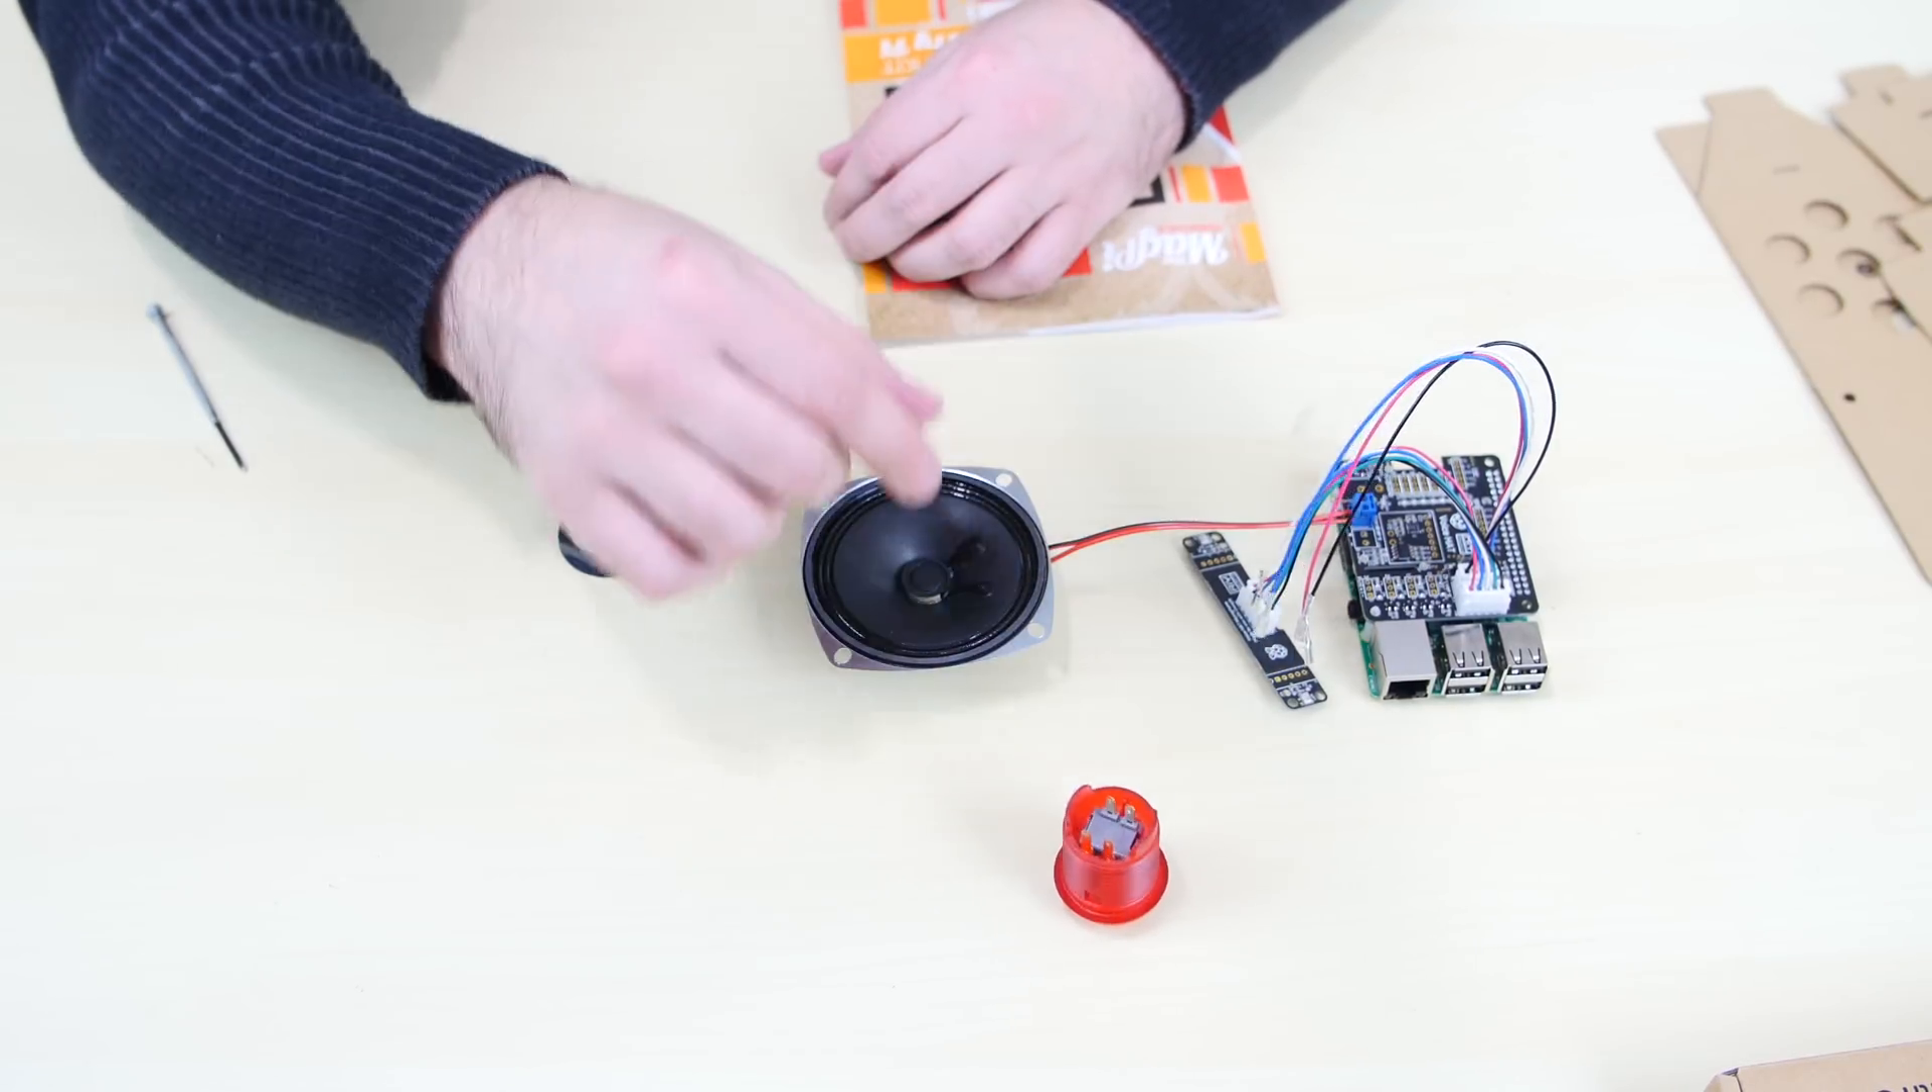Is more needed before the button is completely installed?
Yes.